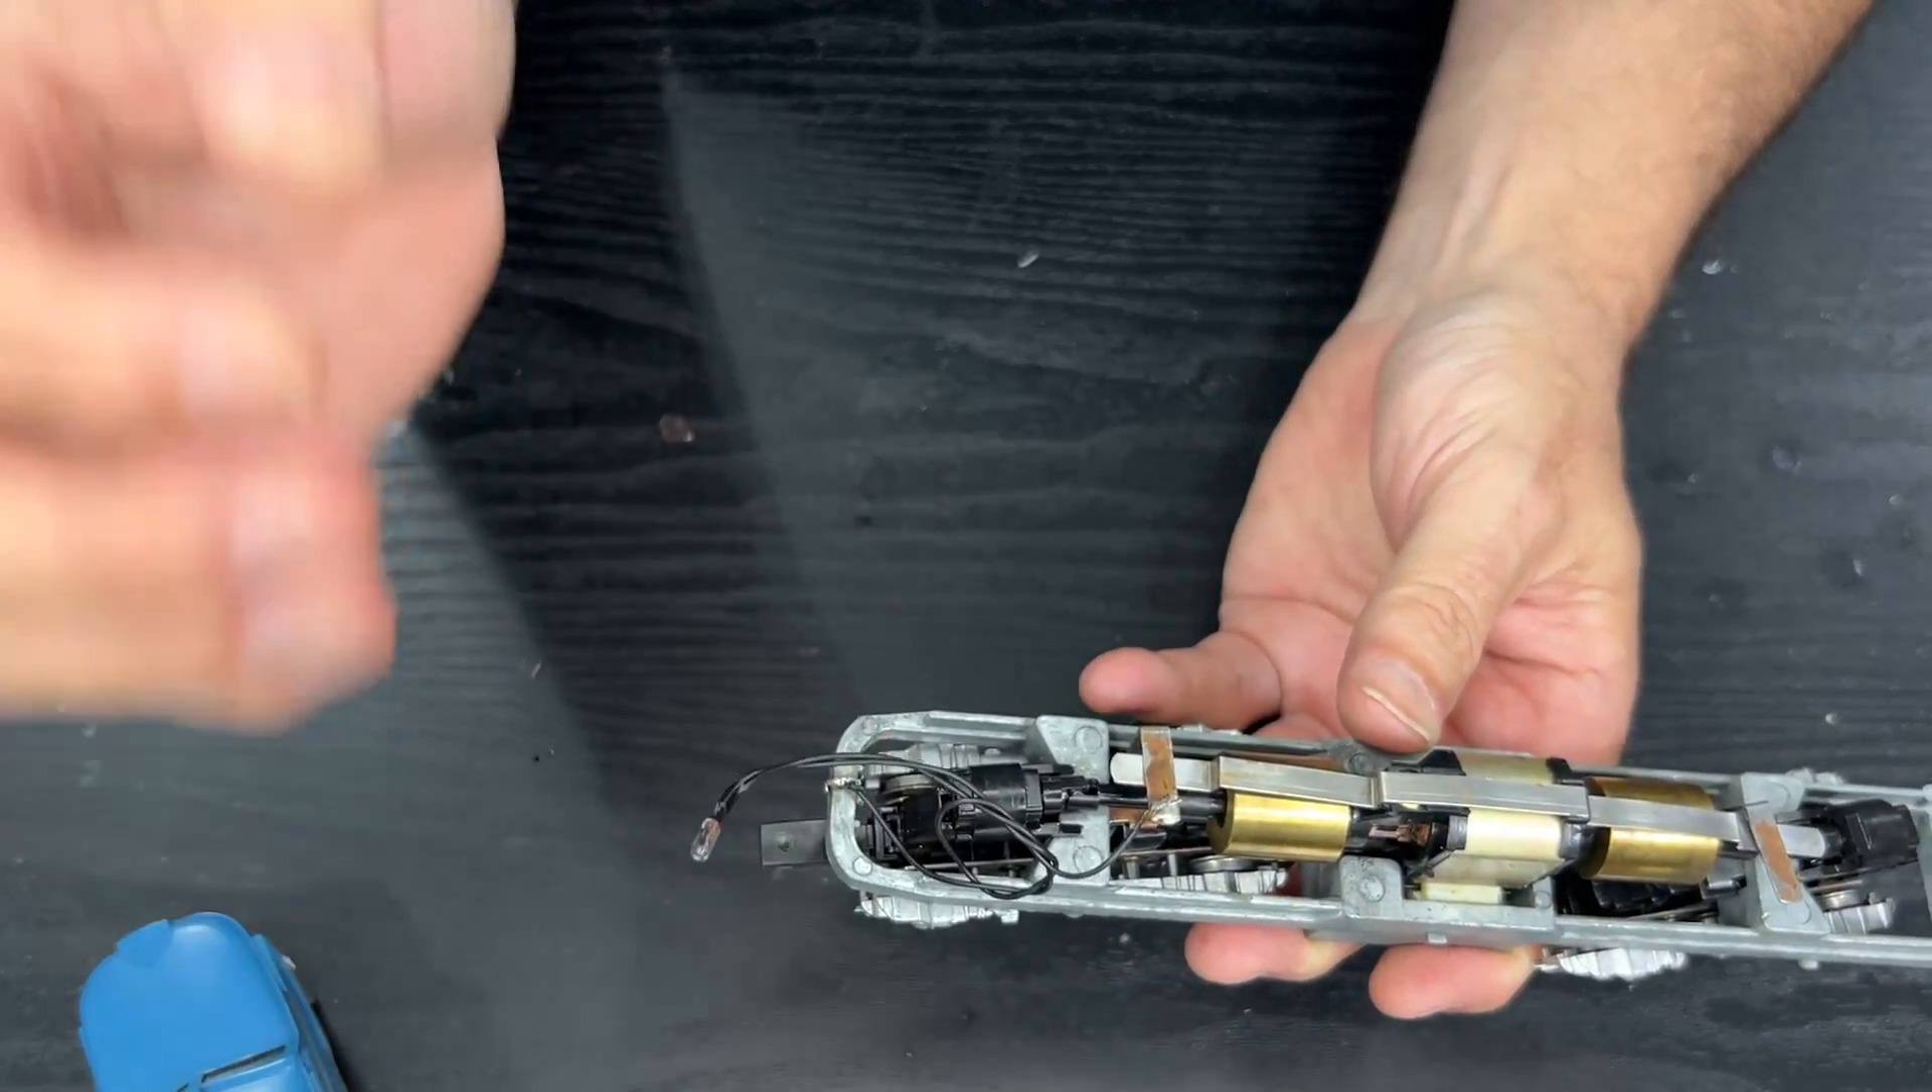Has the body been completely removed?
Yes.